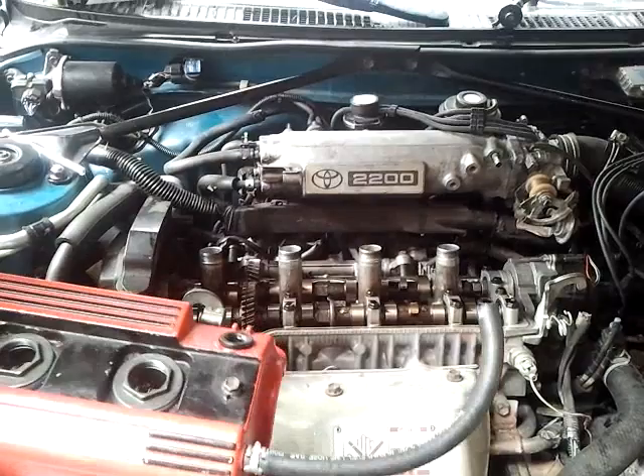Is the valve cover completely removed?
Yes.